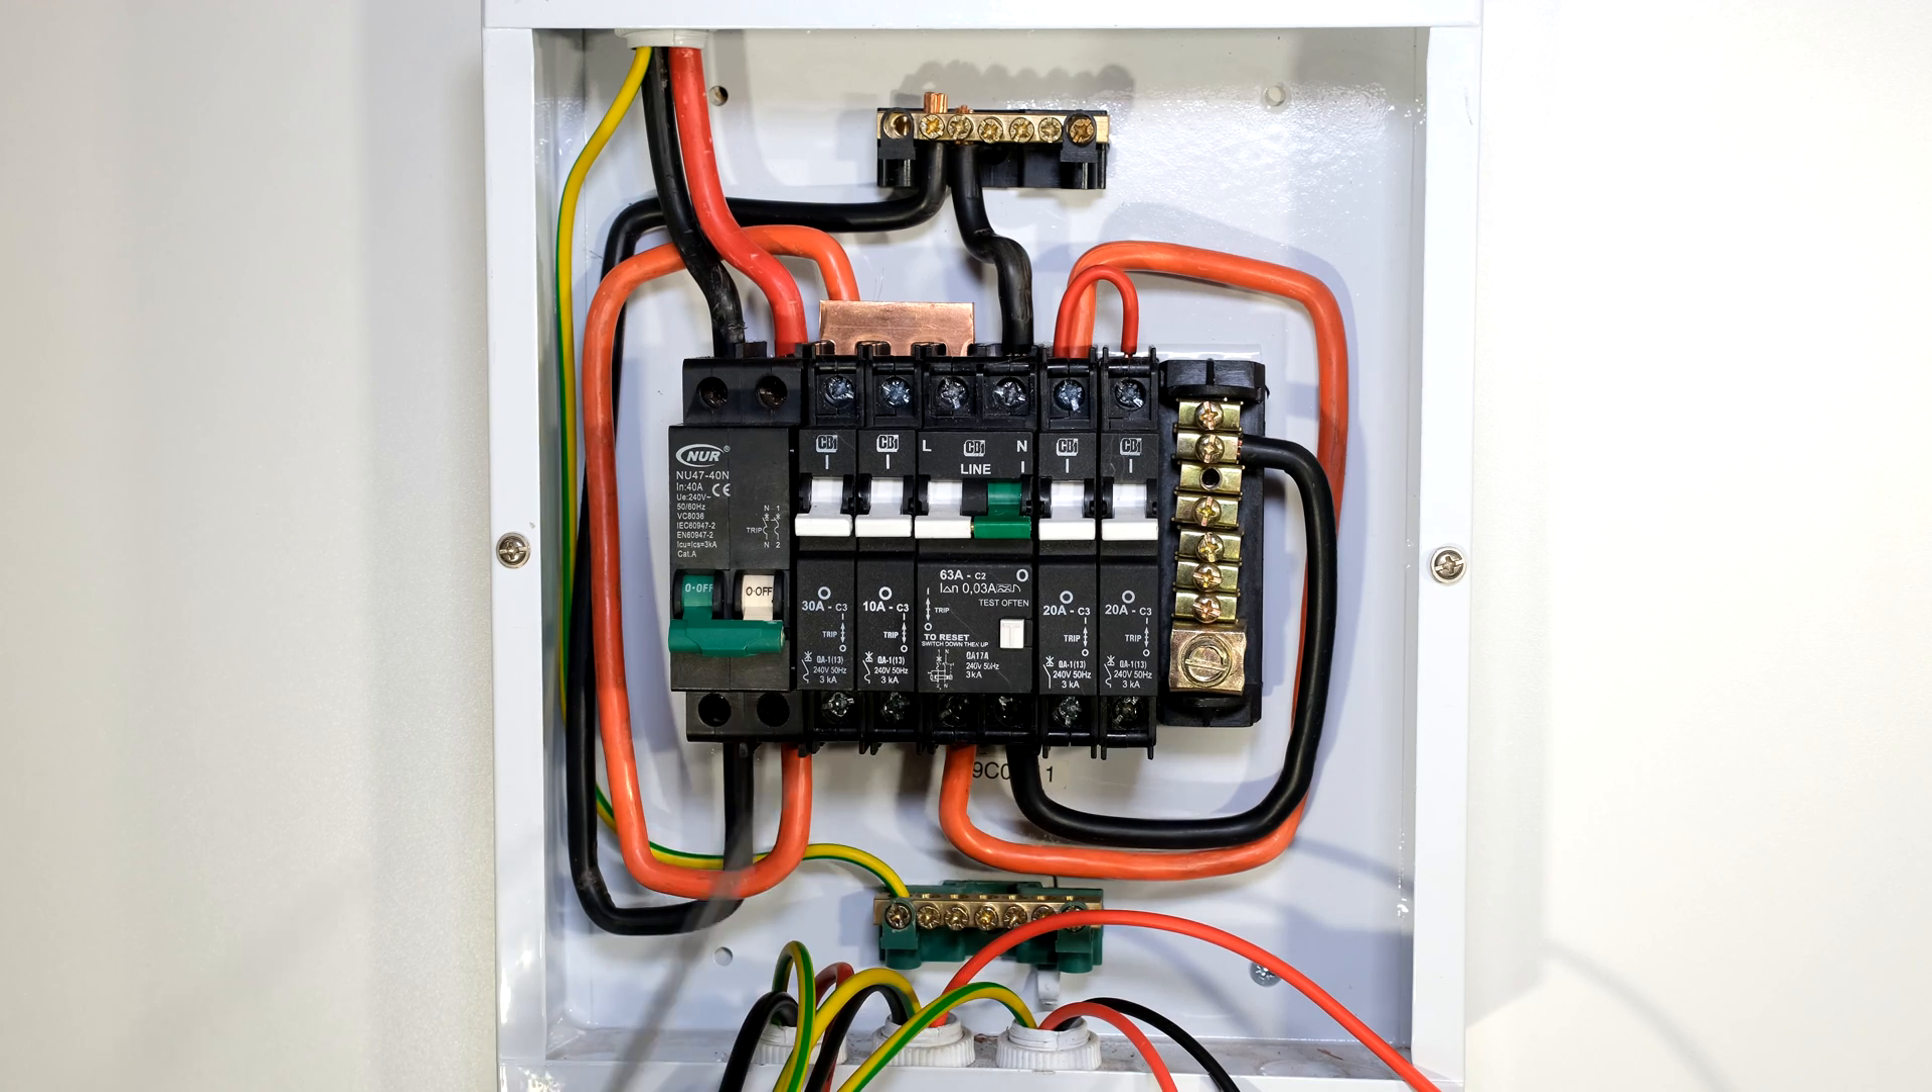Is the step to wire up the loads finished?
No.